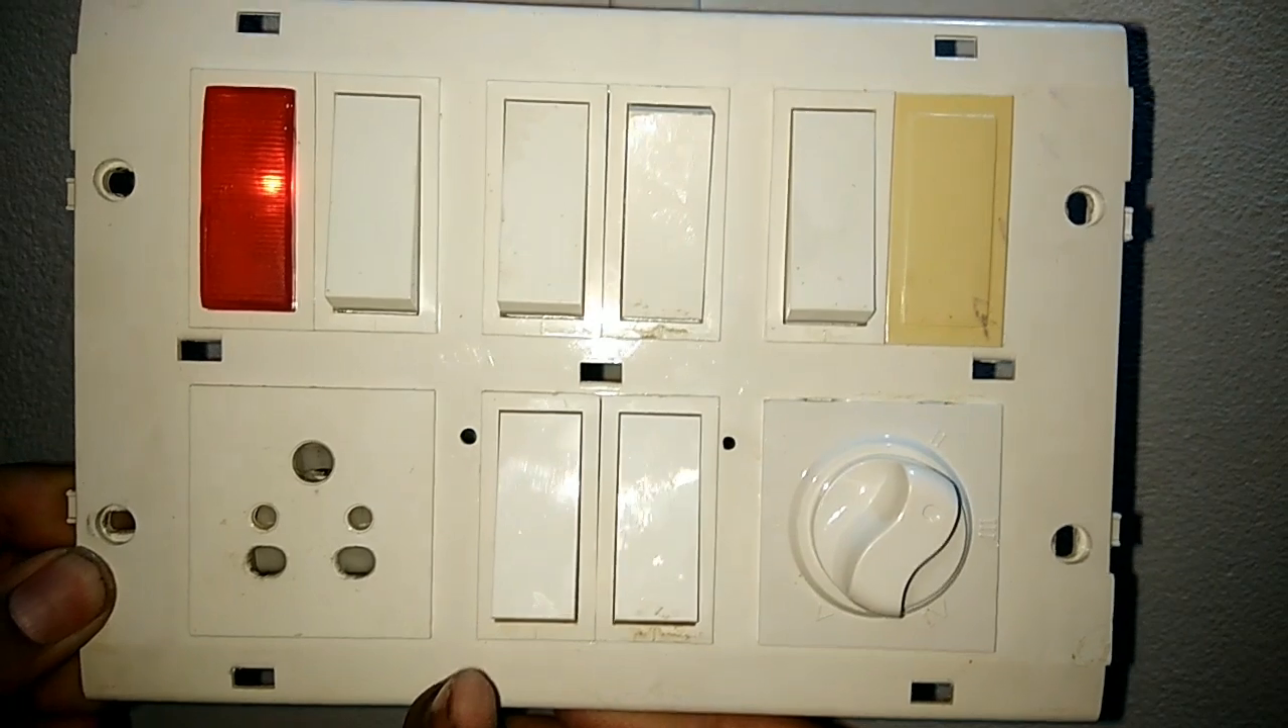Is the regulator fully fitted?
Yes.